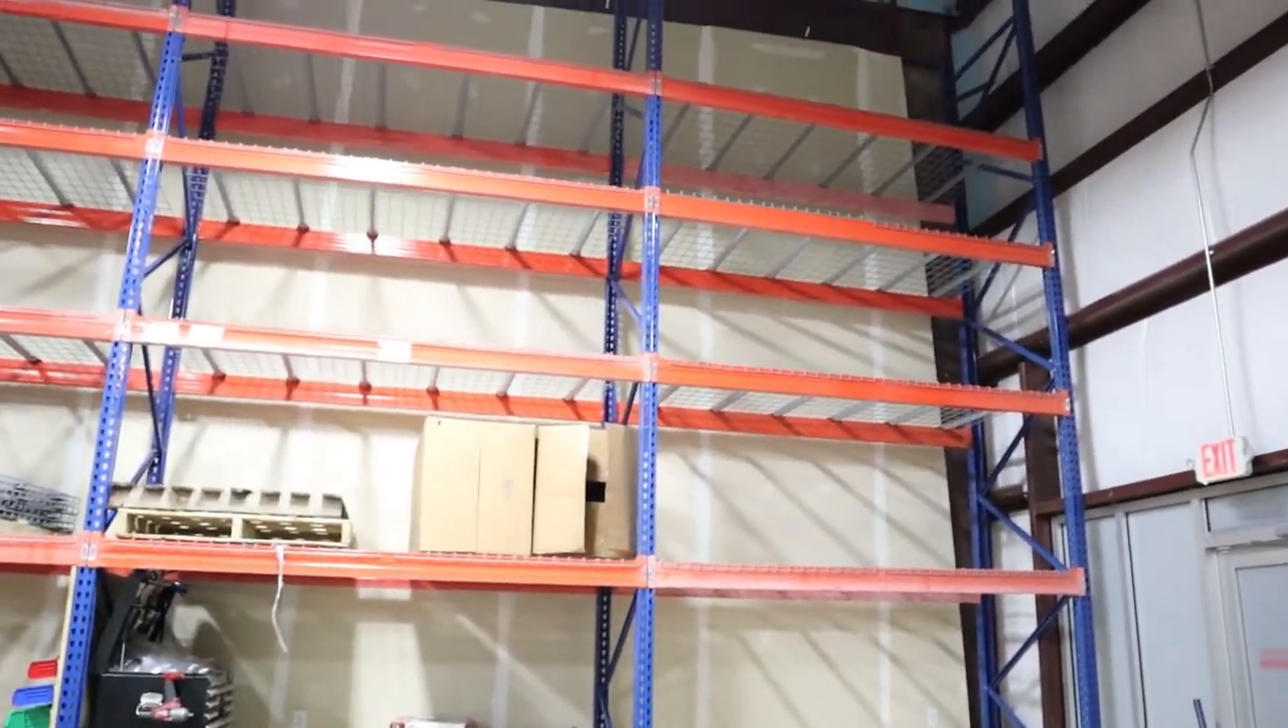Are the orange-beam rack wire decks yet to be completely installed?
No.